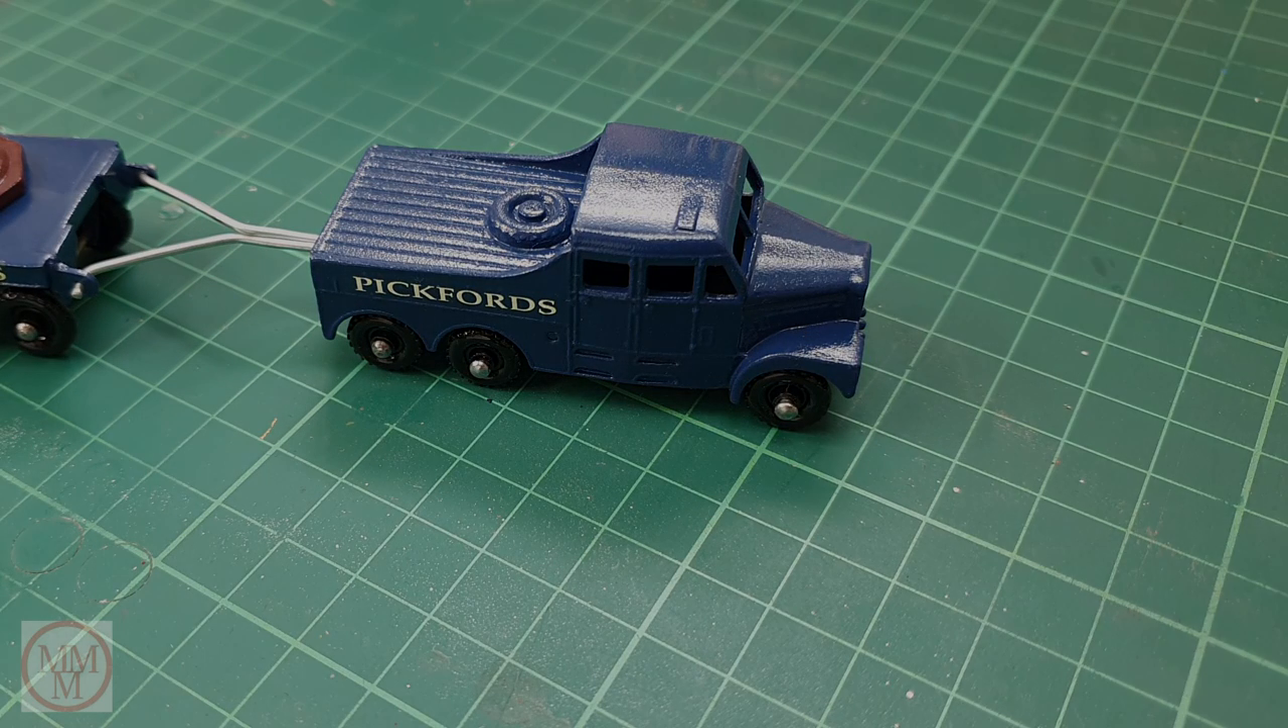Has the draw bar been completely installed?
Yes.